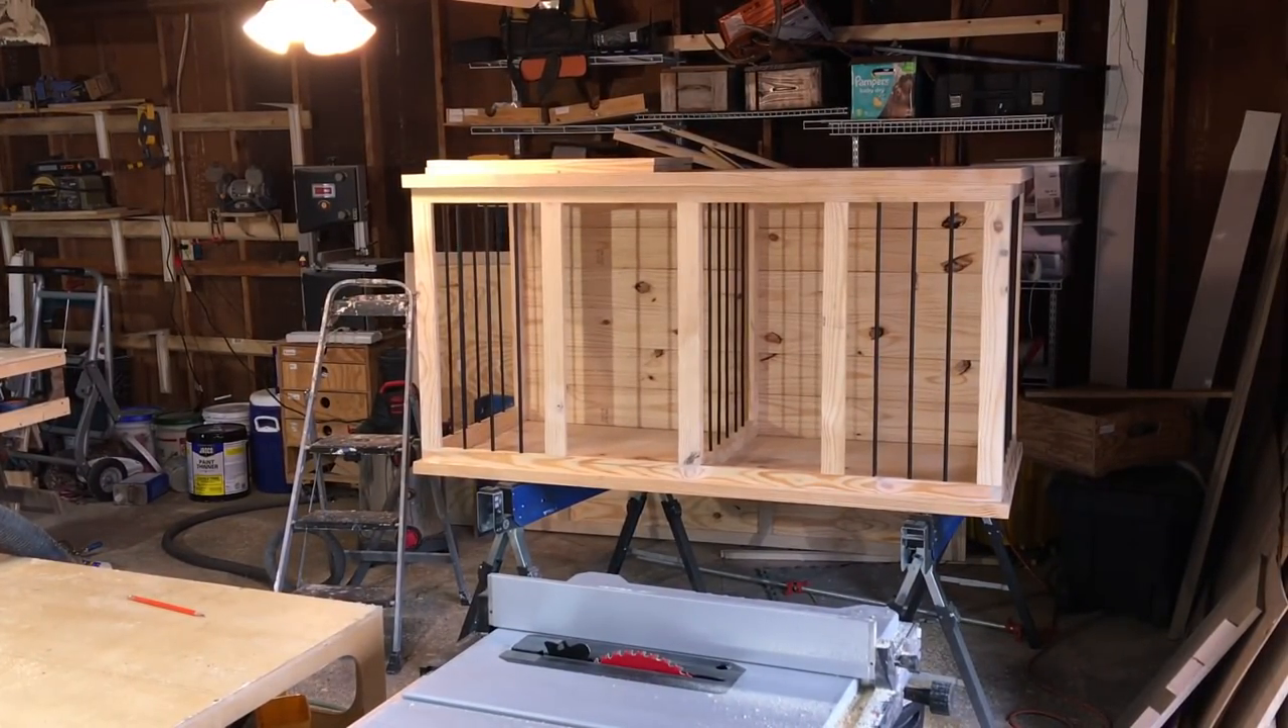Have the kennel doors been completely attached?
No.